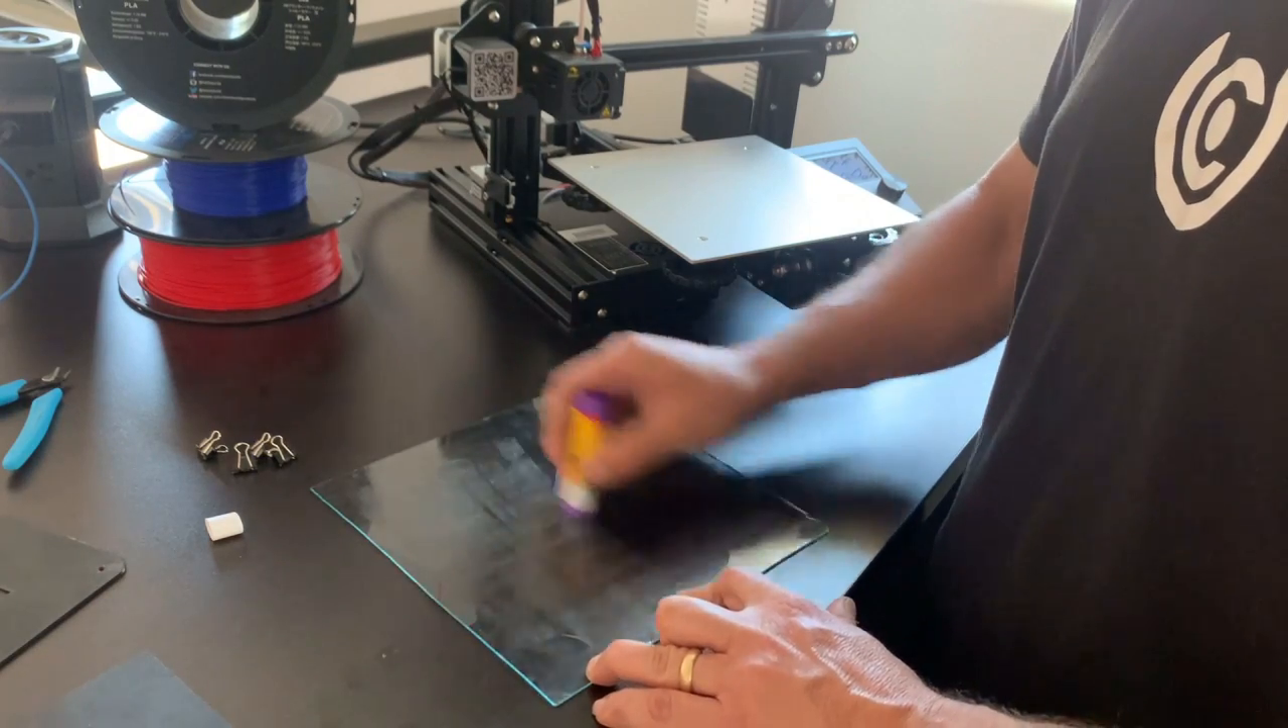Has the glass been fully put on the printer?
No.